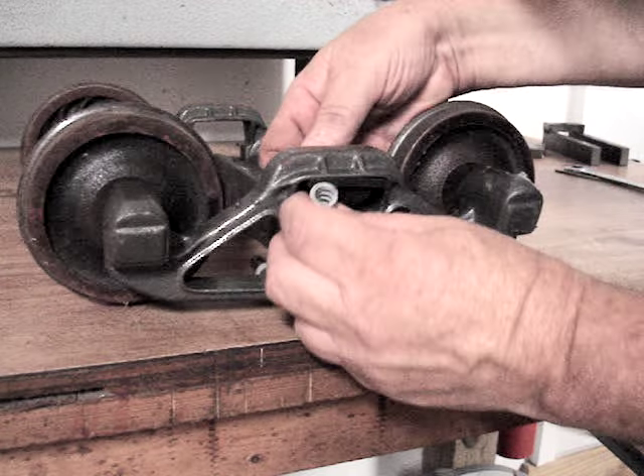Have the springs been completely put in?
No.